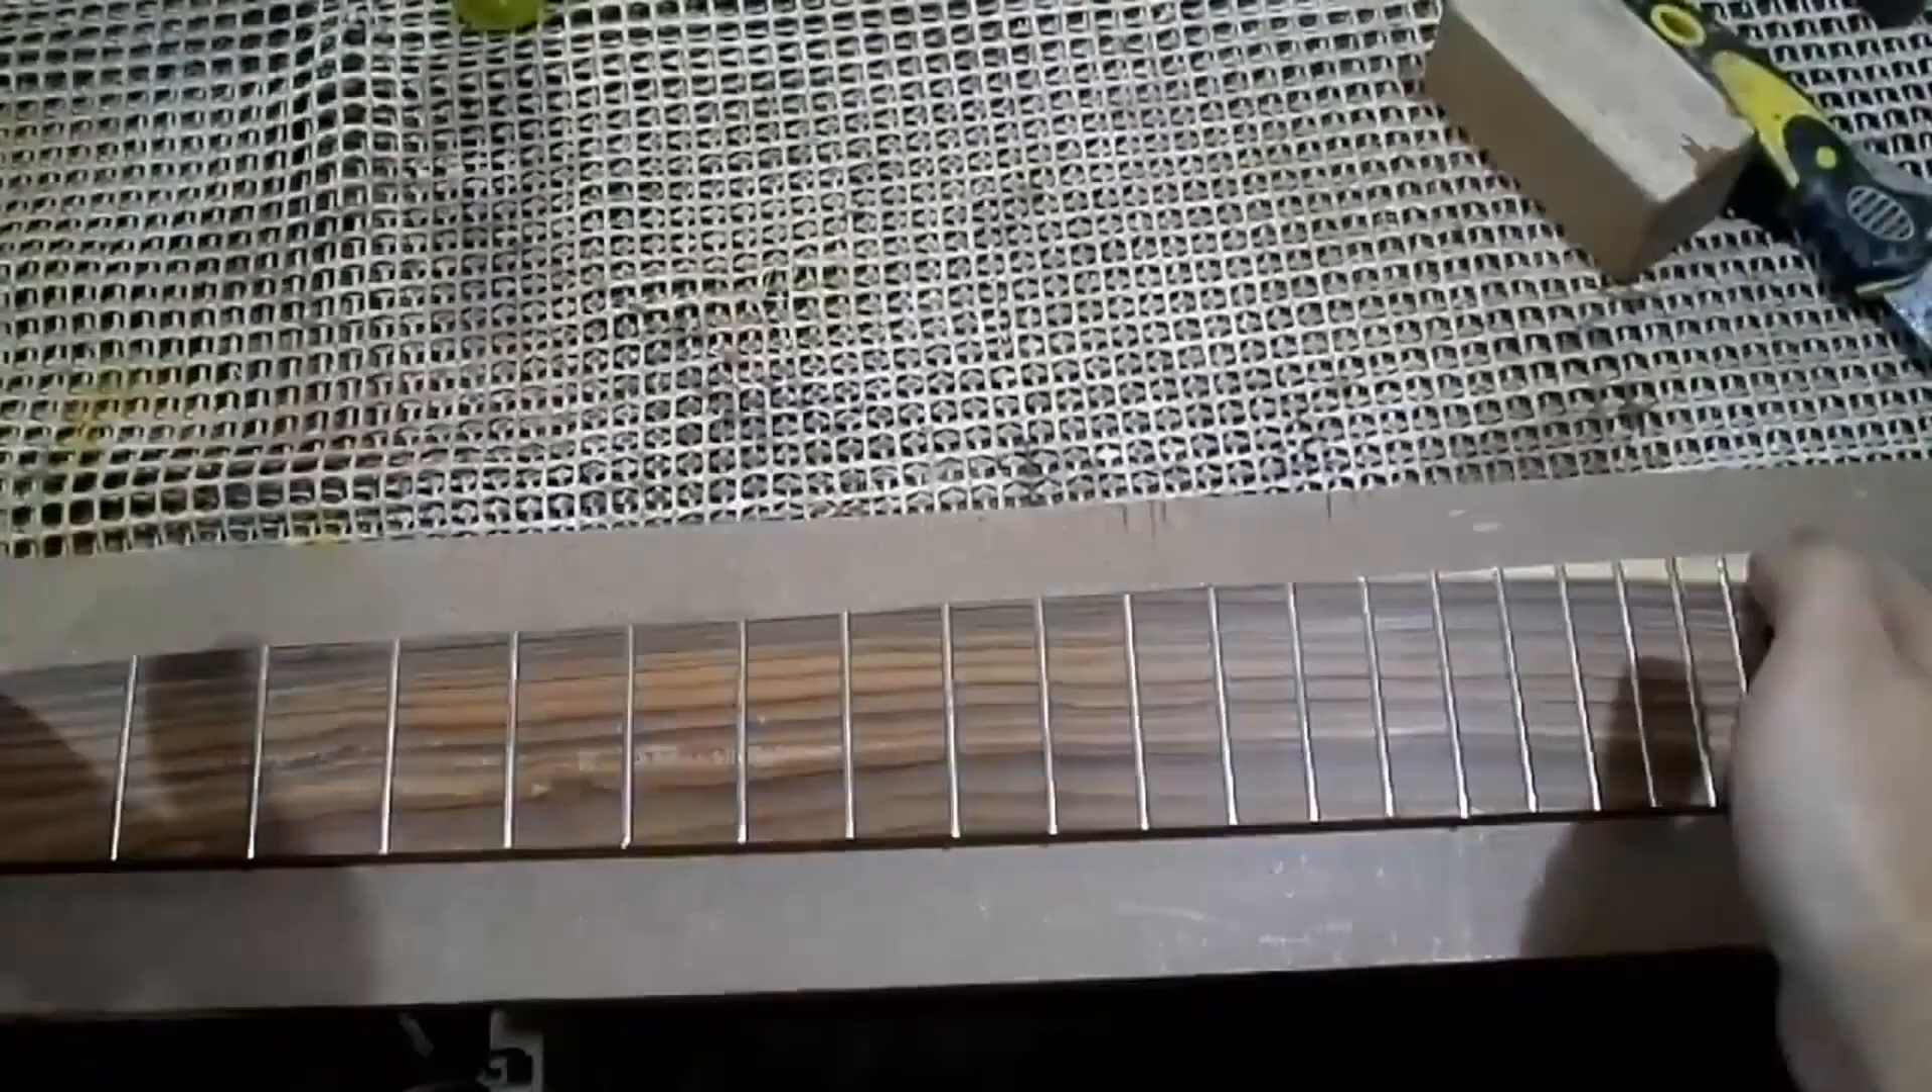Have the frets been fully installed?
Yes.